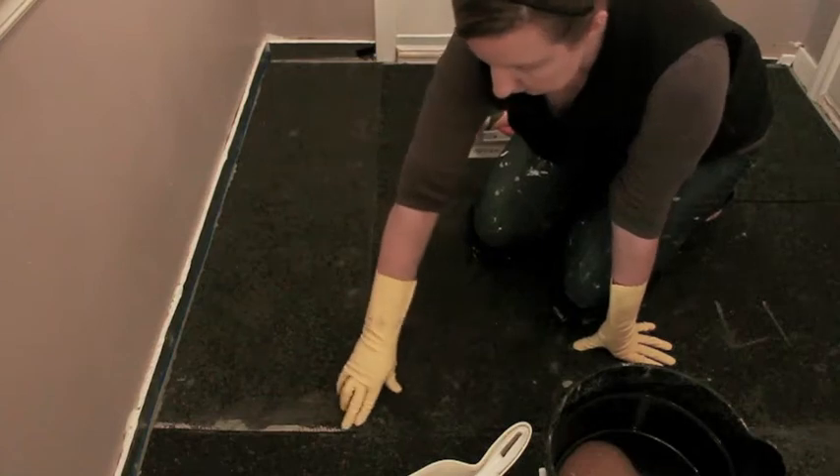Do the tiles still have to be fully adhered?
Yes.